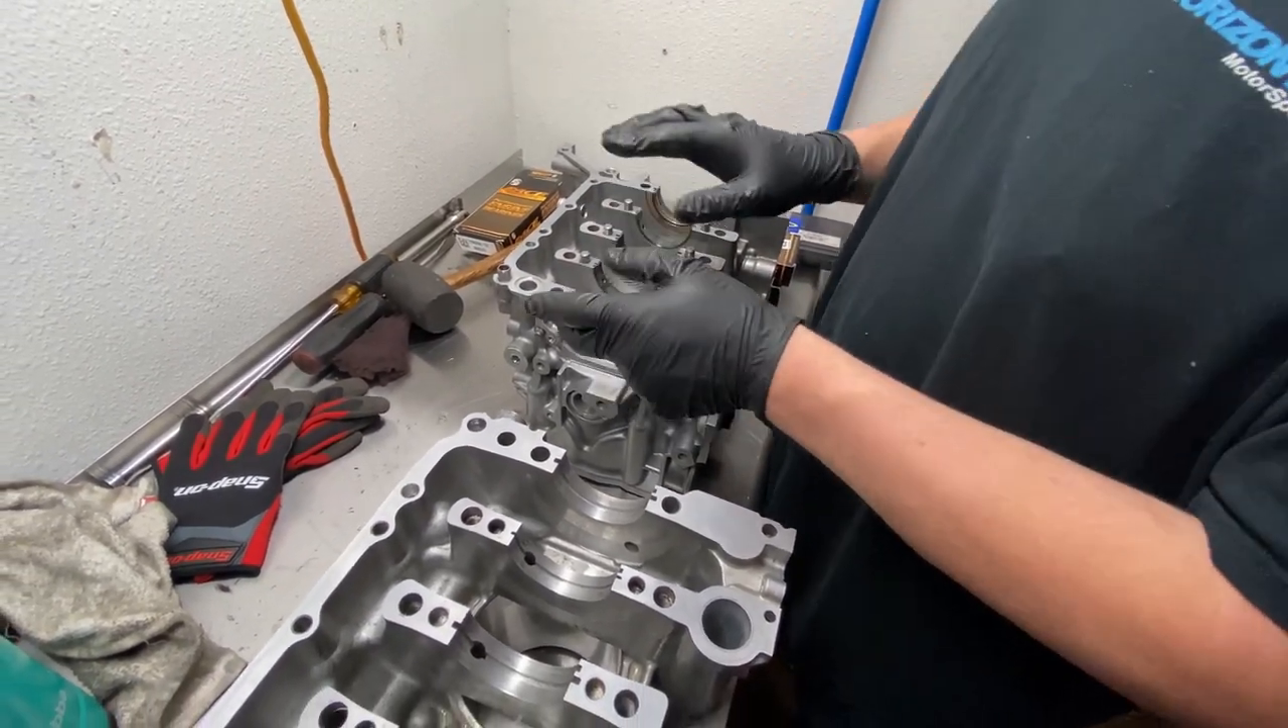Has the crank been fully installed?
No.